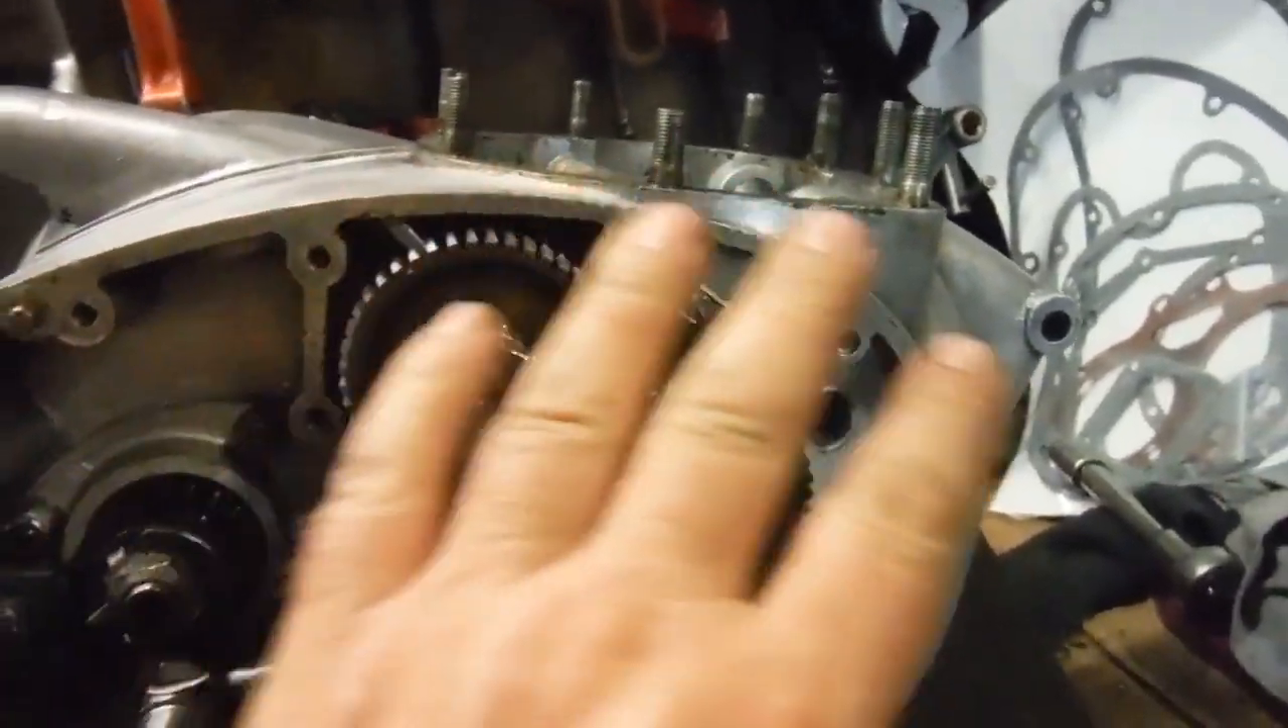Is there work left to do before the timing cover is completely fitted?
Yes.